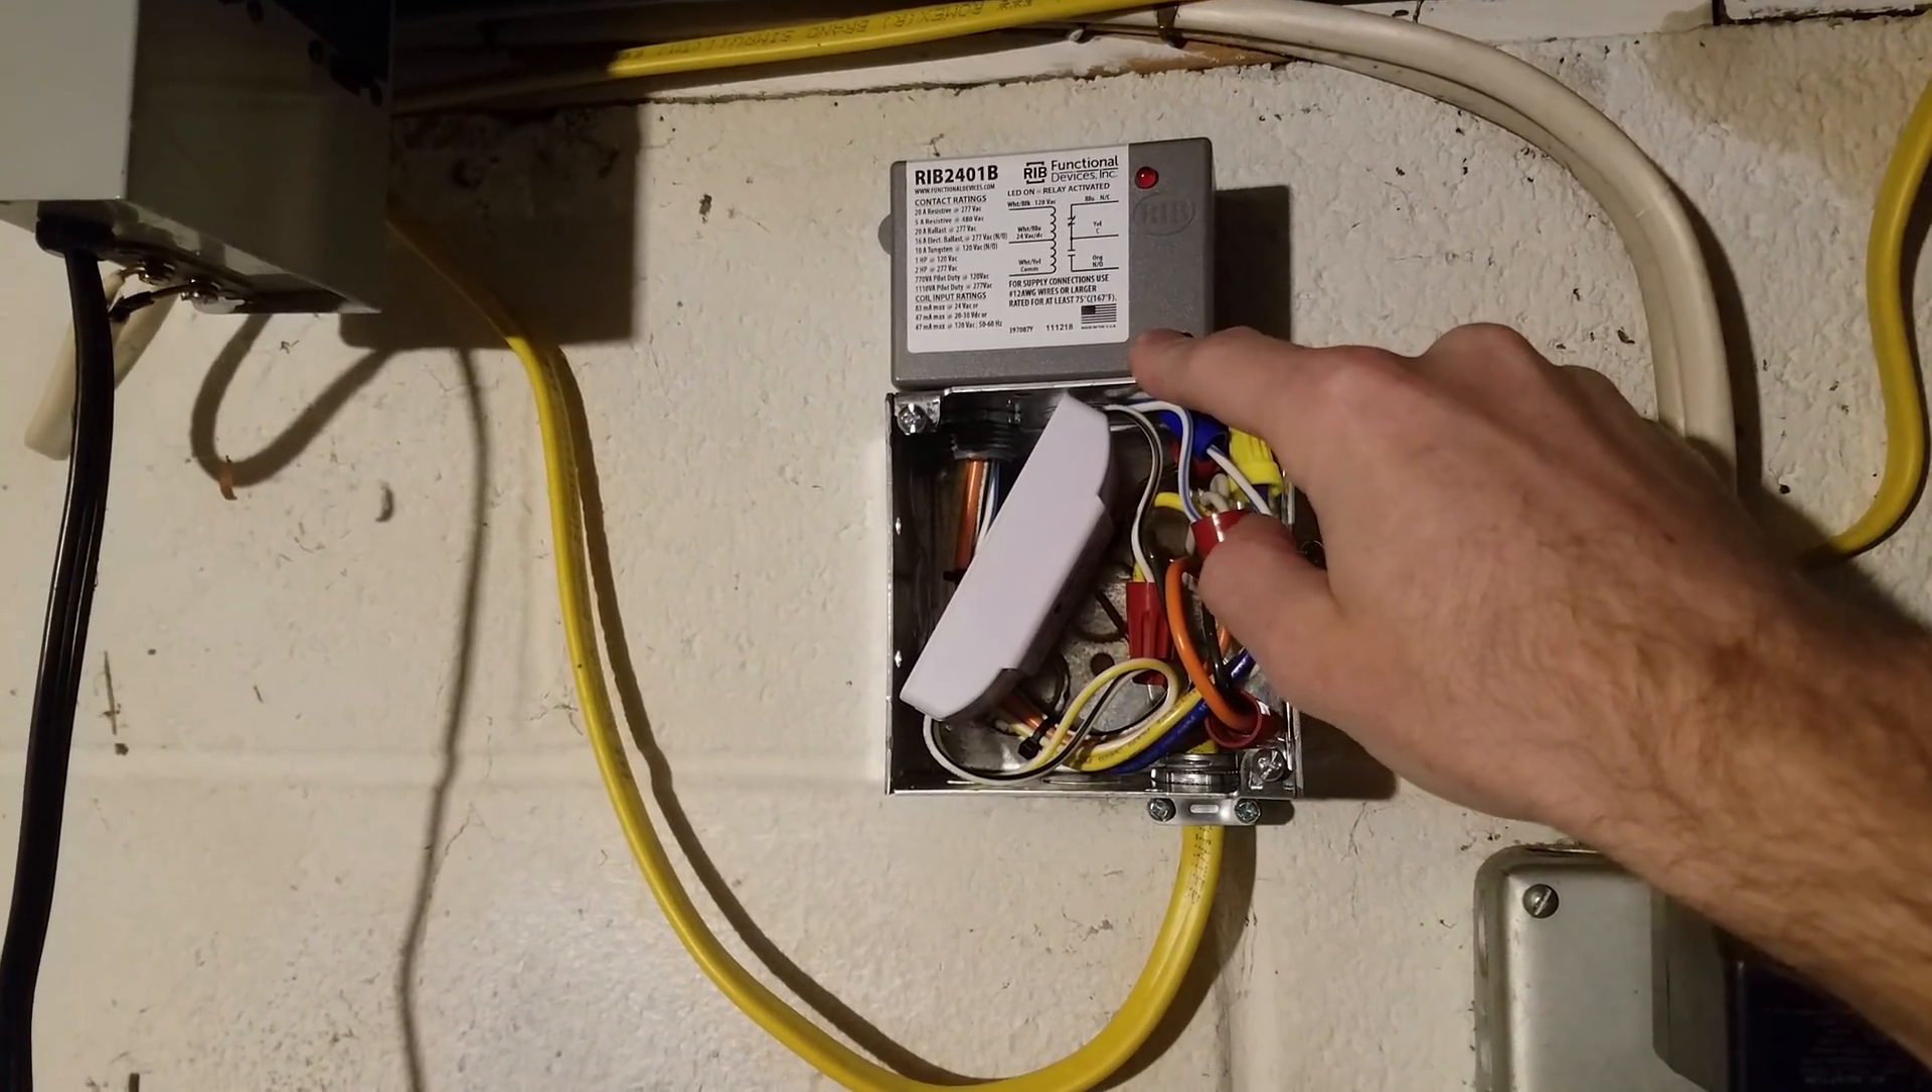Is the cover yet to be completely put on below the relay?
Yes.